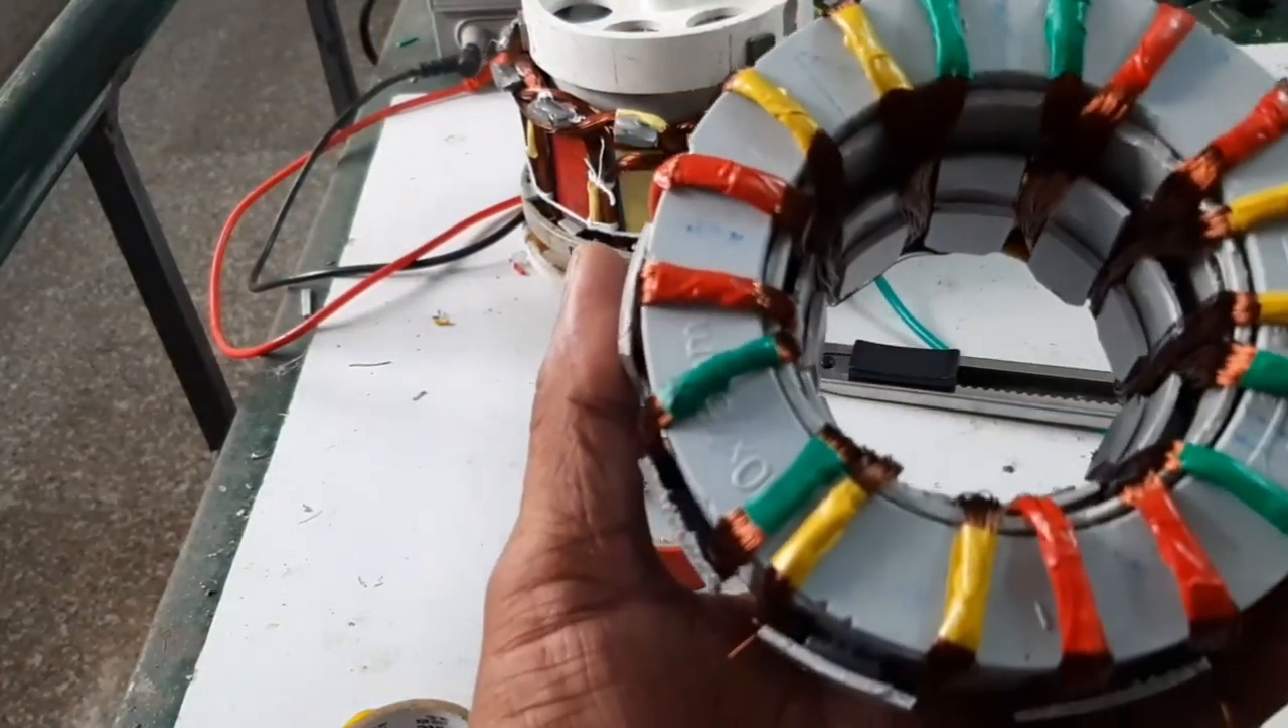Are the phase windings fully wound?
Yes.